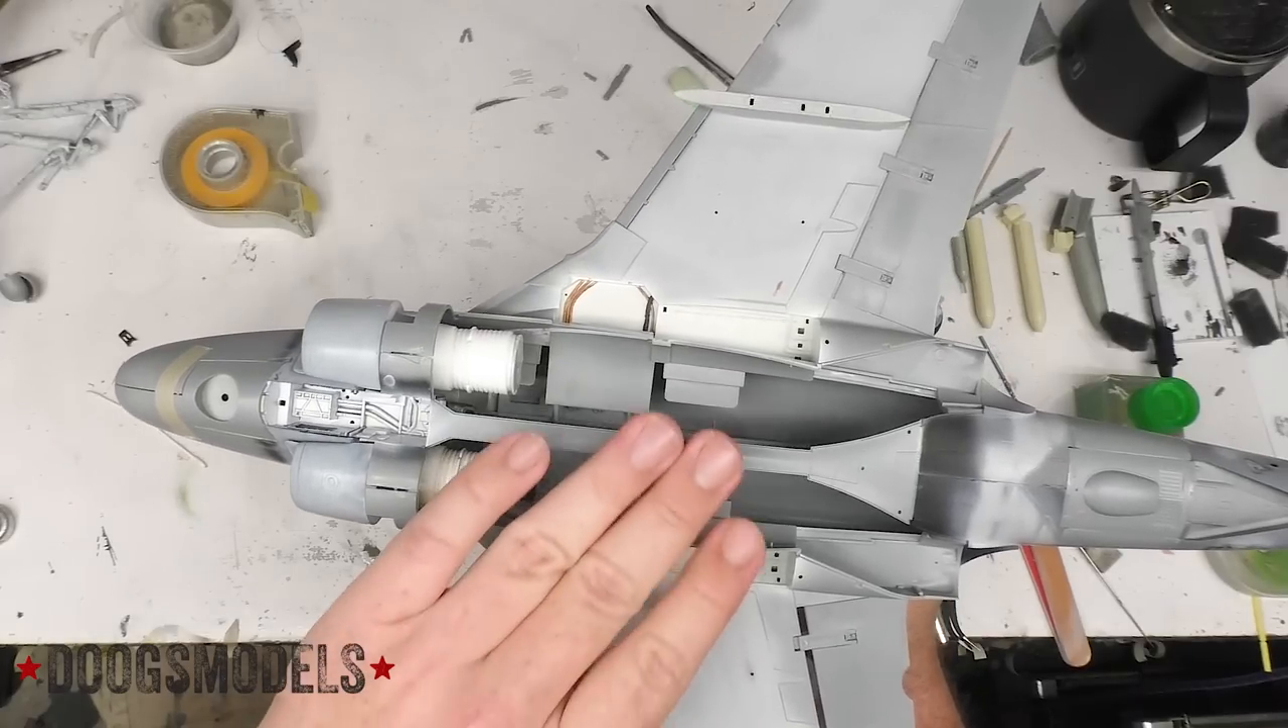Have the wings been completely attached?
Yes.